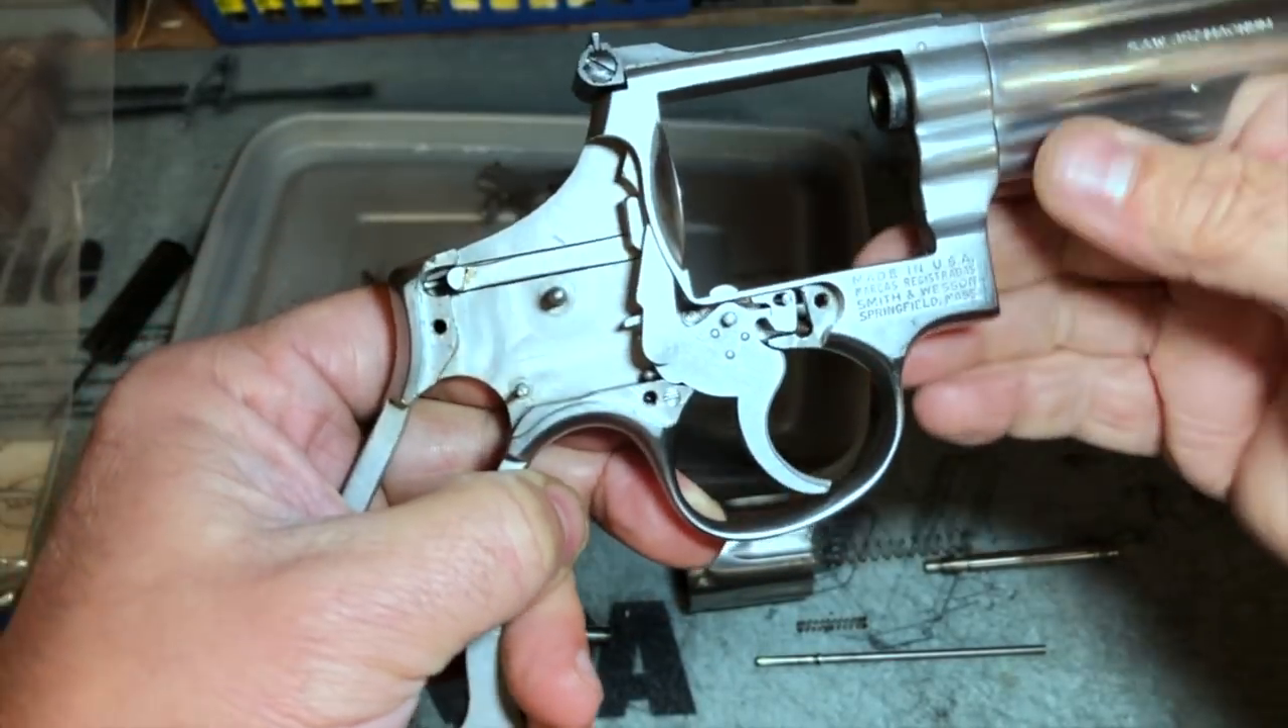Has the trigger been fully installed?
Yes.